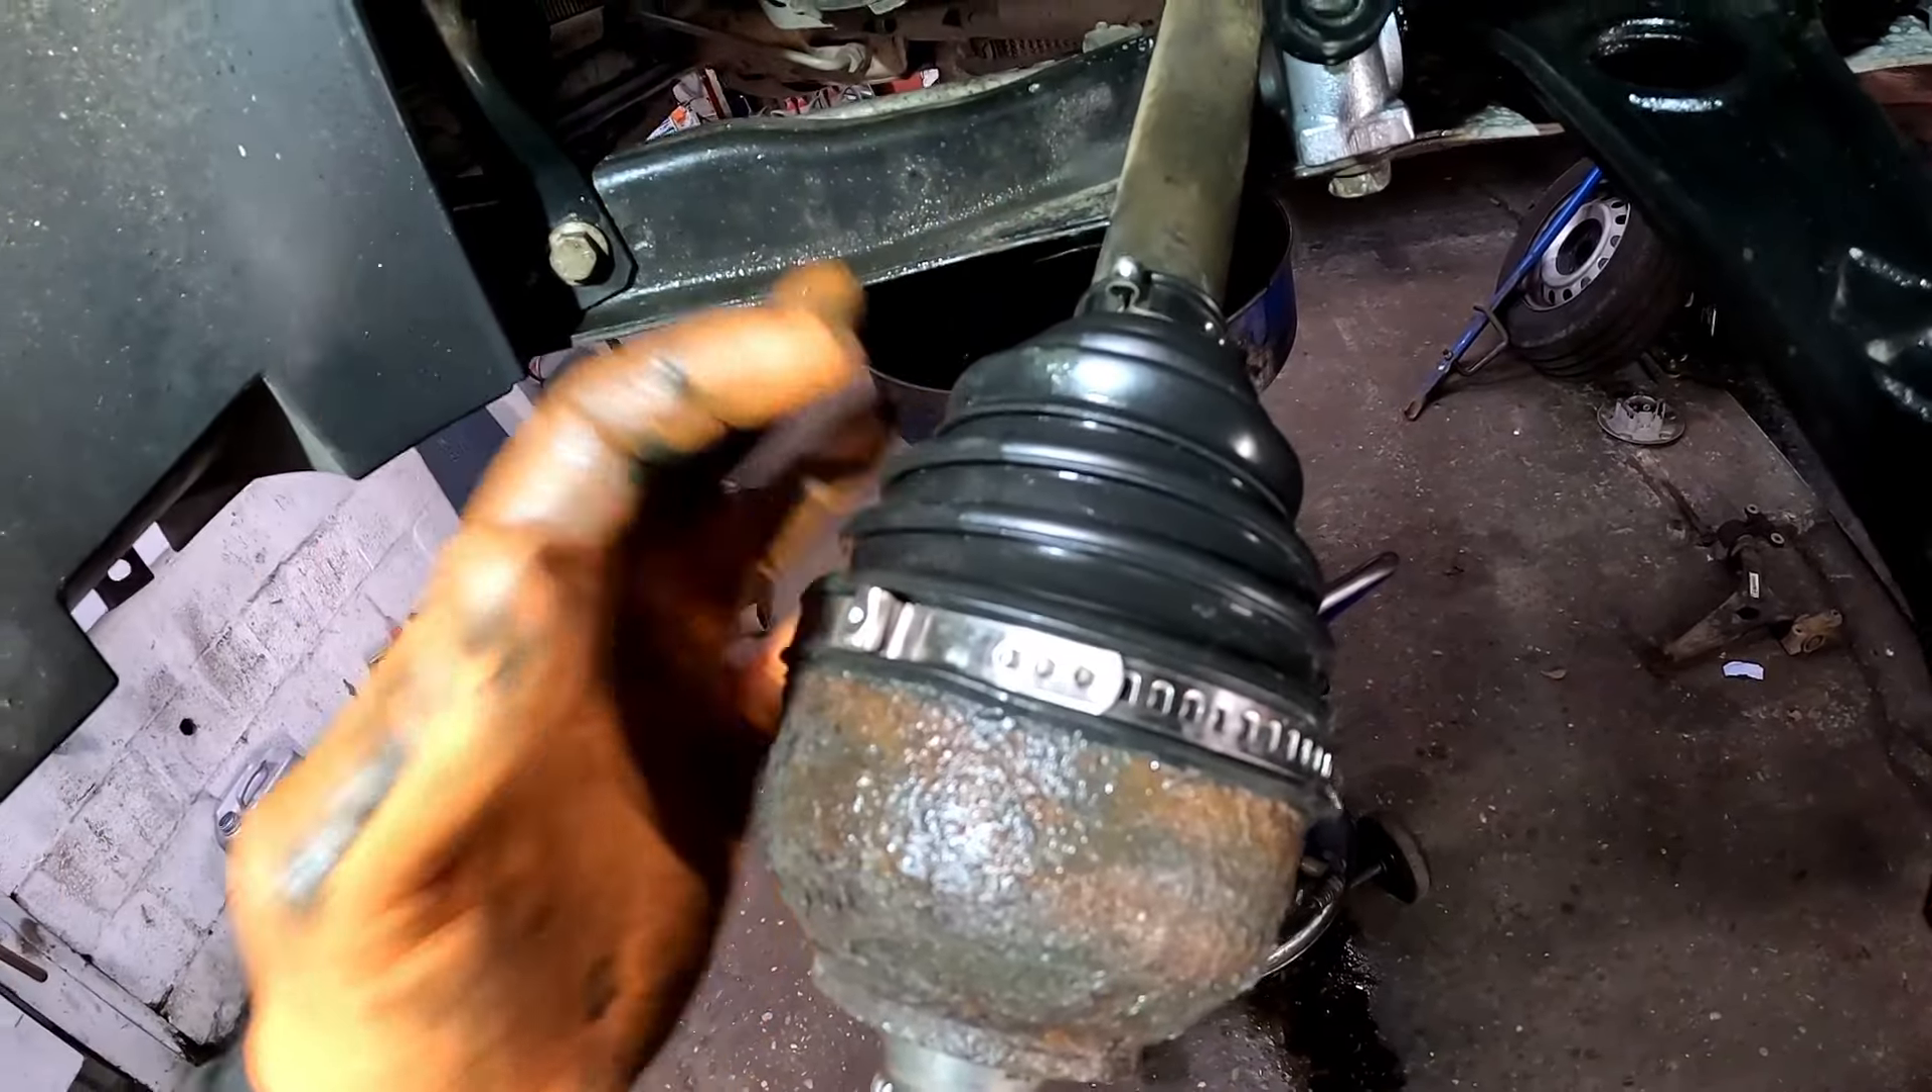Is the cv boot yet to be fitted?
No.